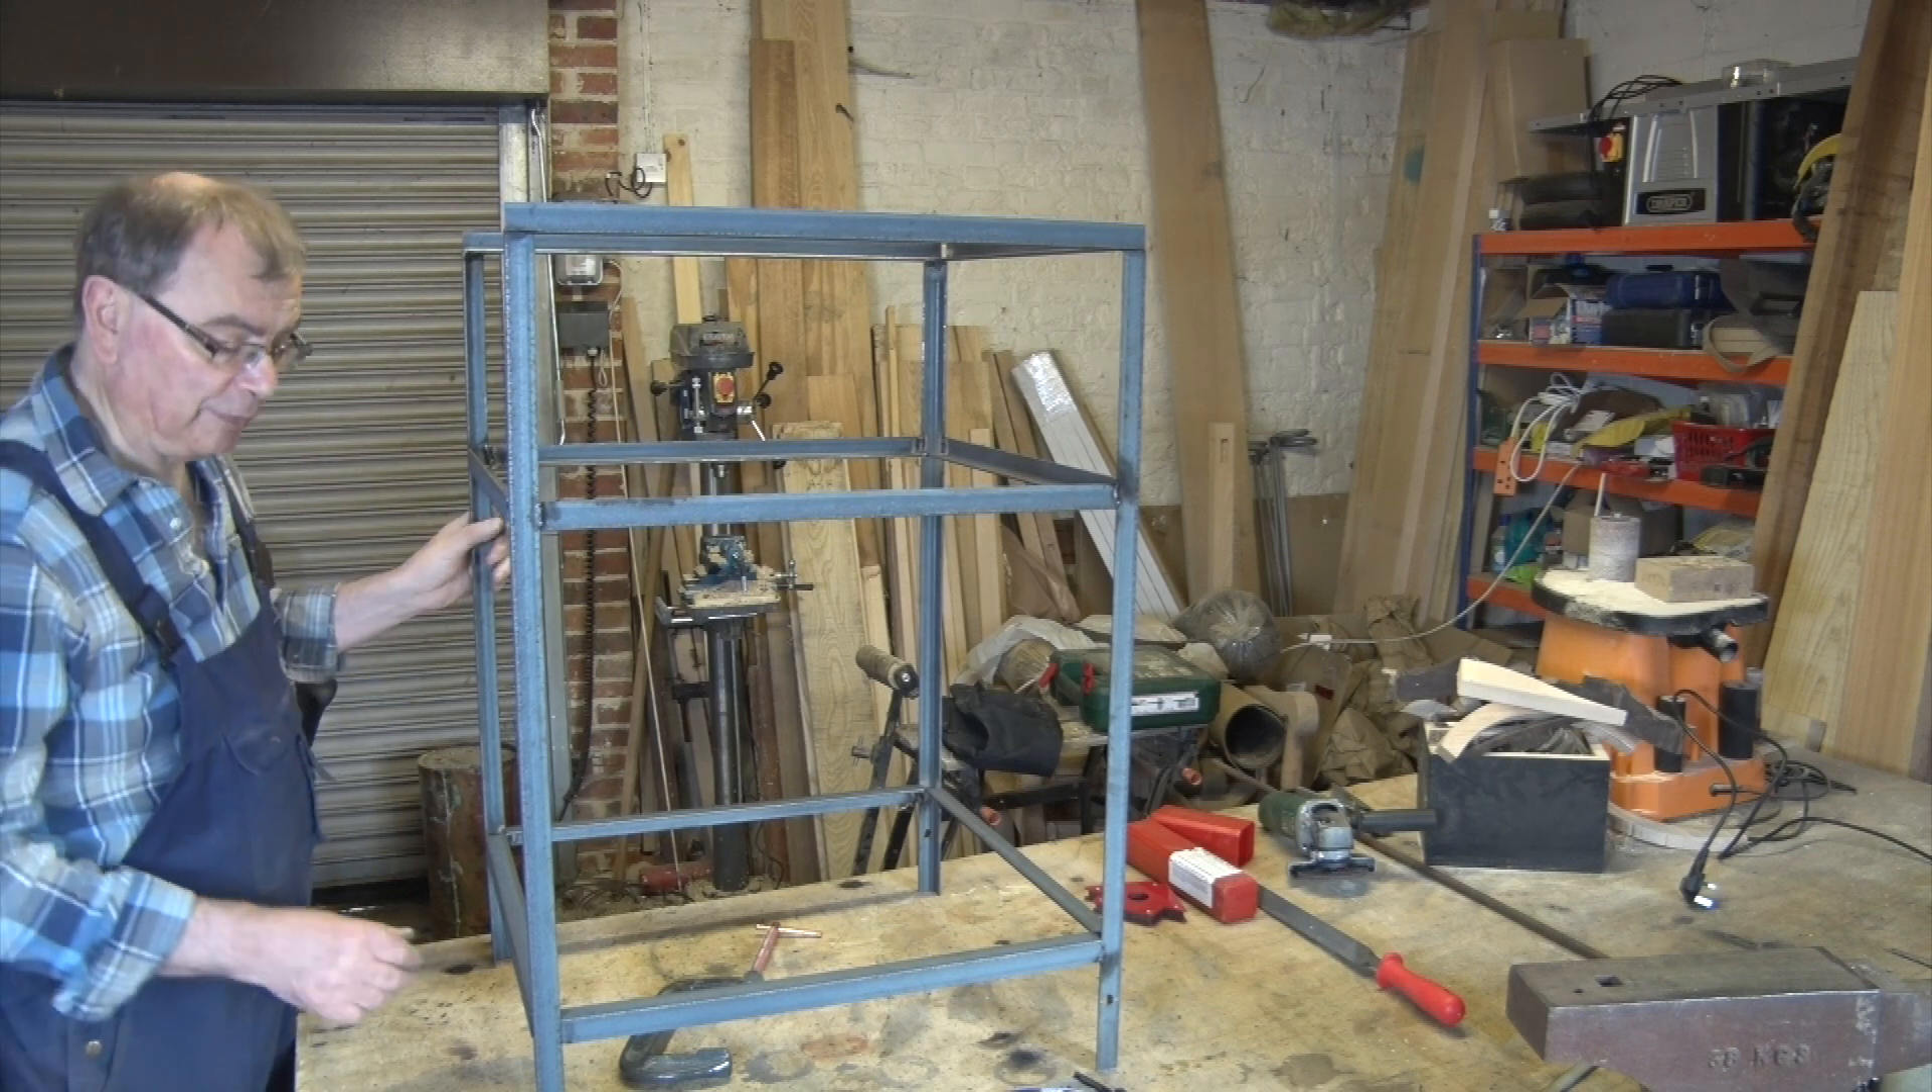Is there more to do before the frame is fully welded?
No.